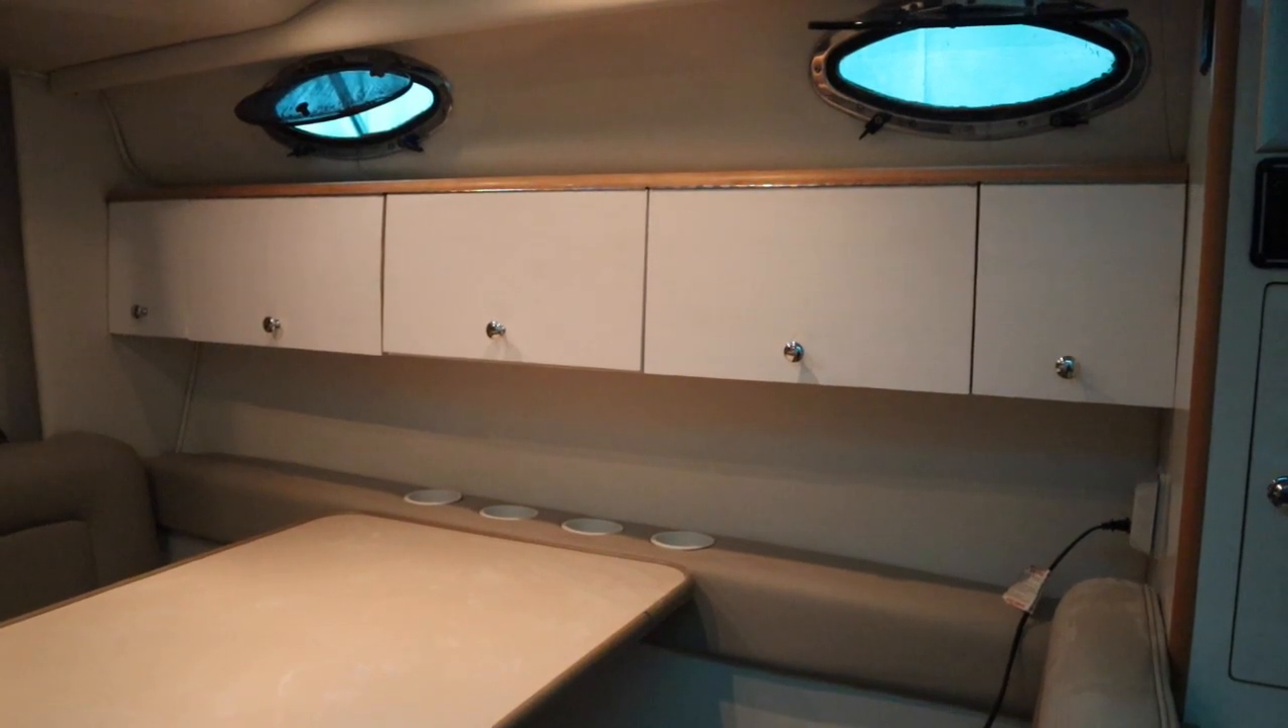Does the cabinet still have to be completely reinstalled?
No.